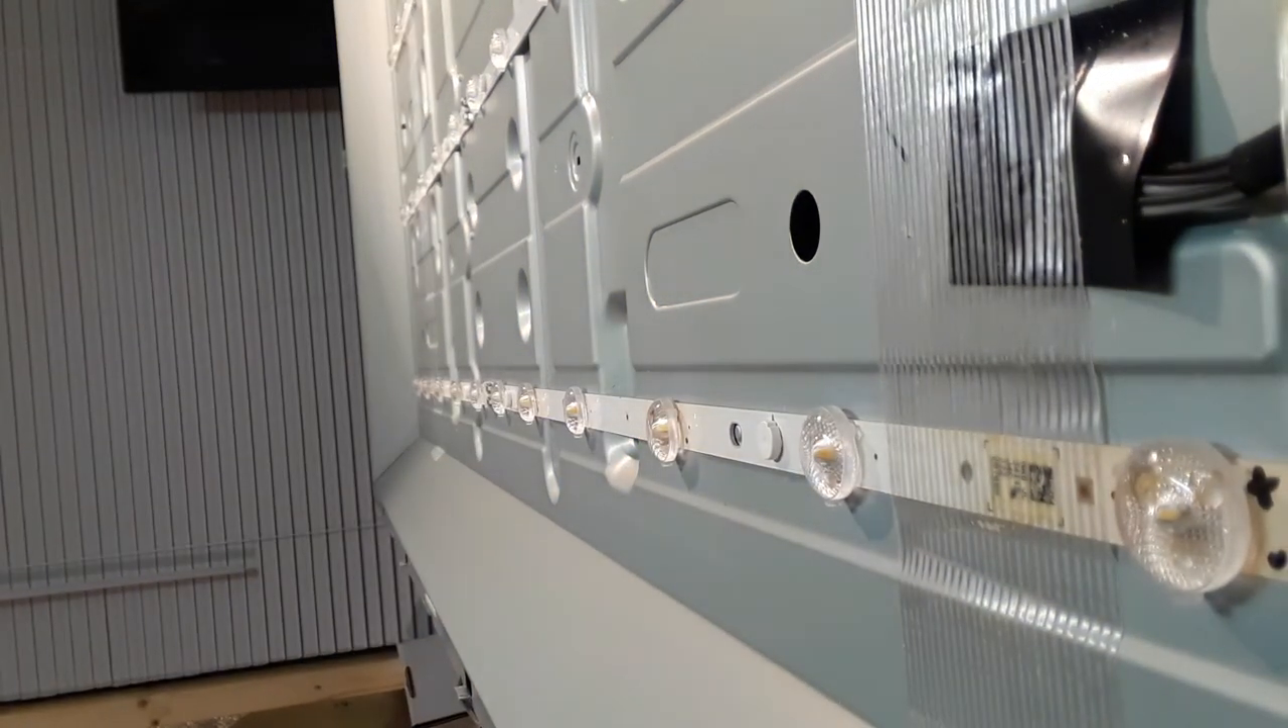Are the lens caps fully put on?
Yes.